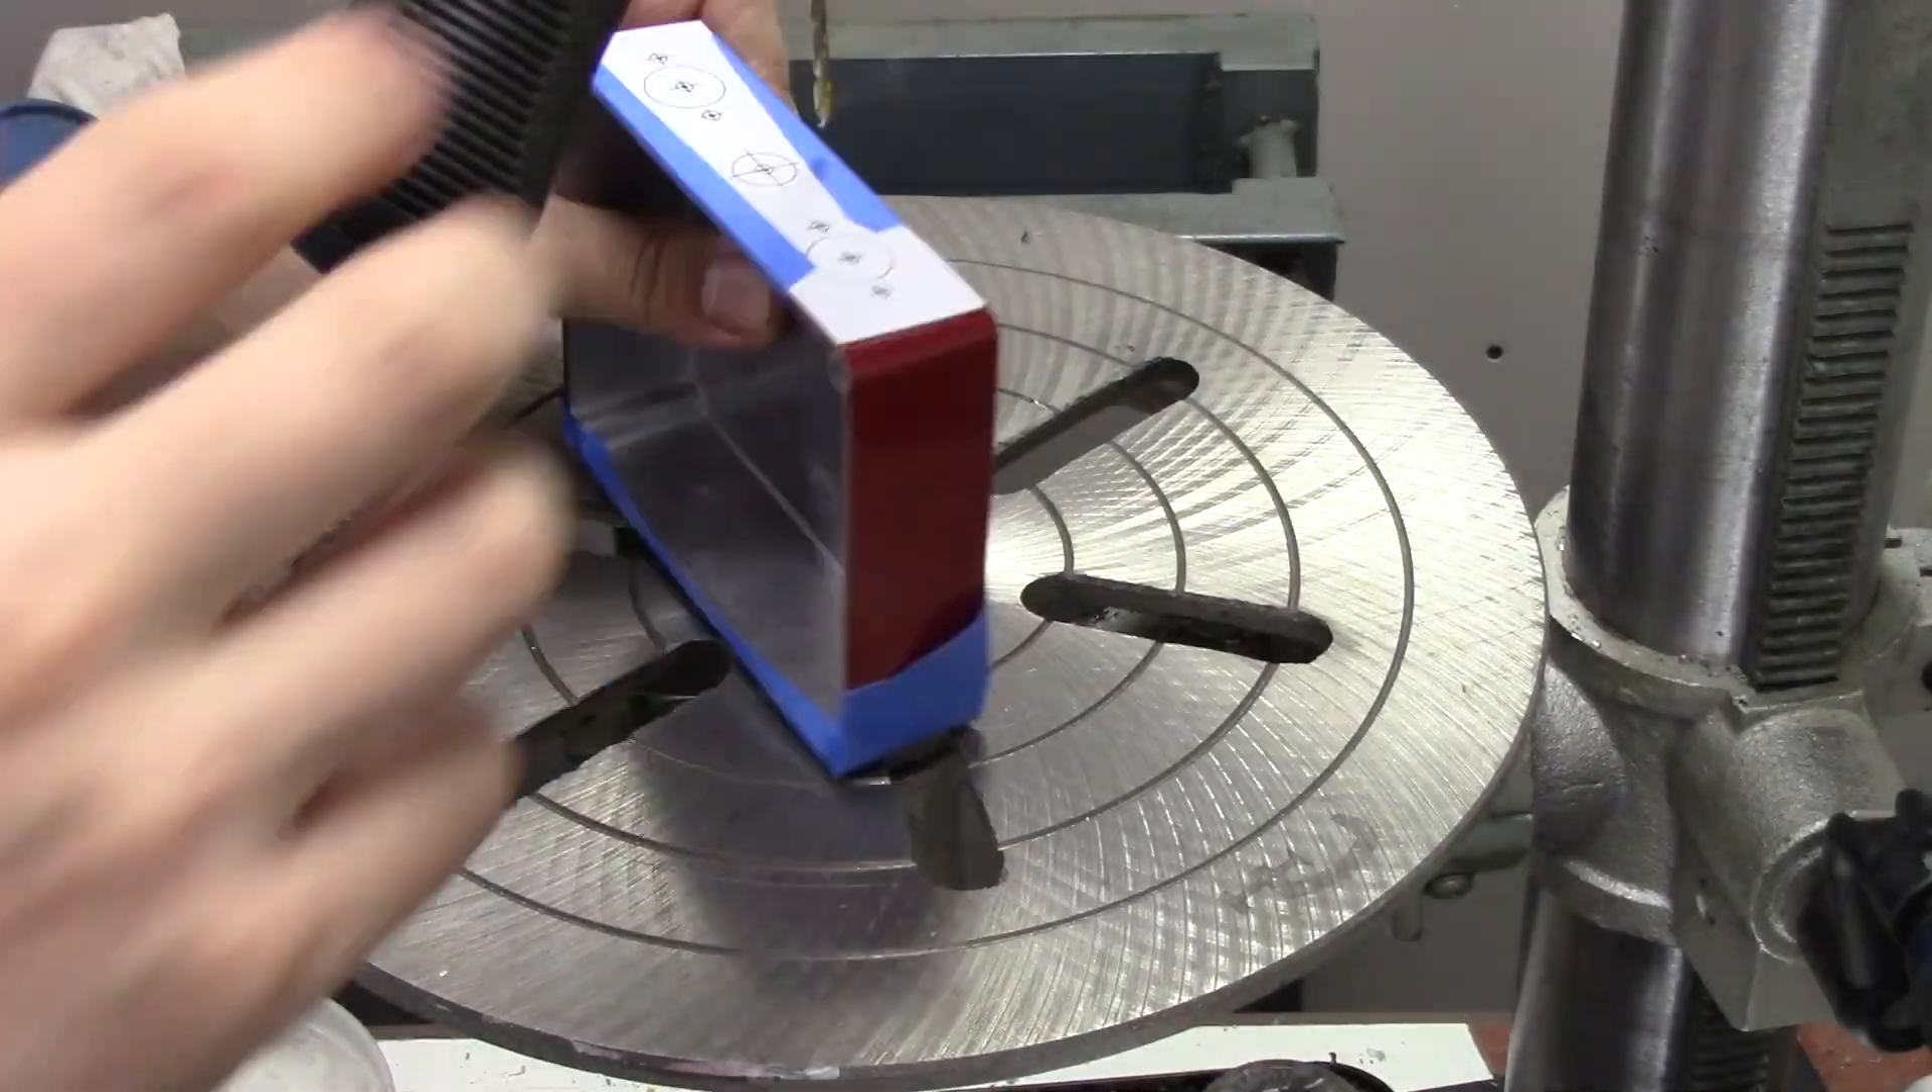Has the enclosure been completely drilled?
No.